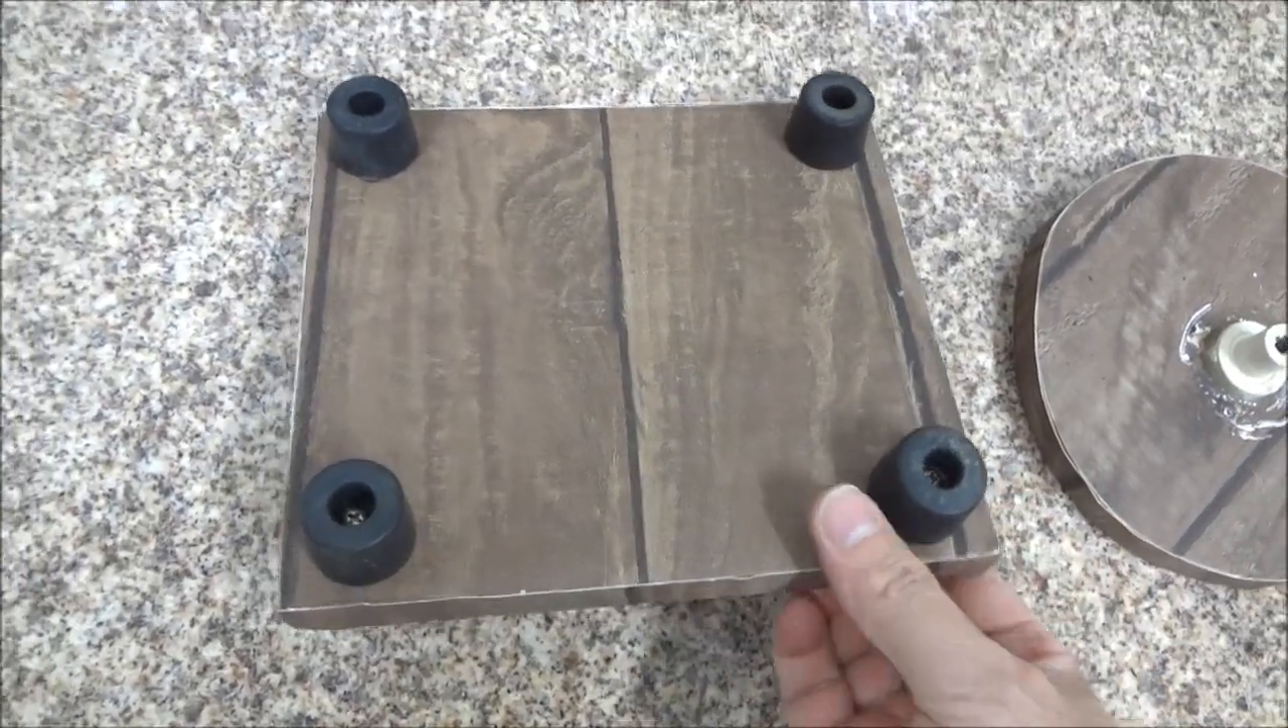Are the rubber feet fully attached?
Yes.